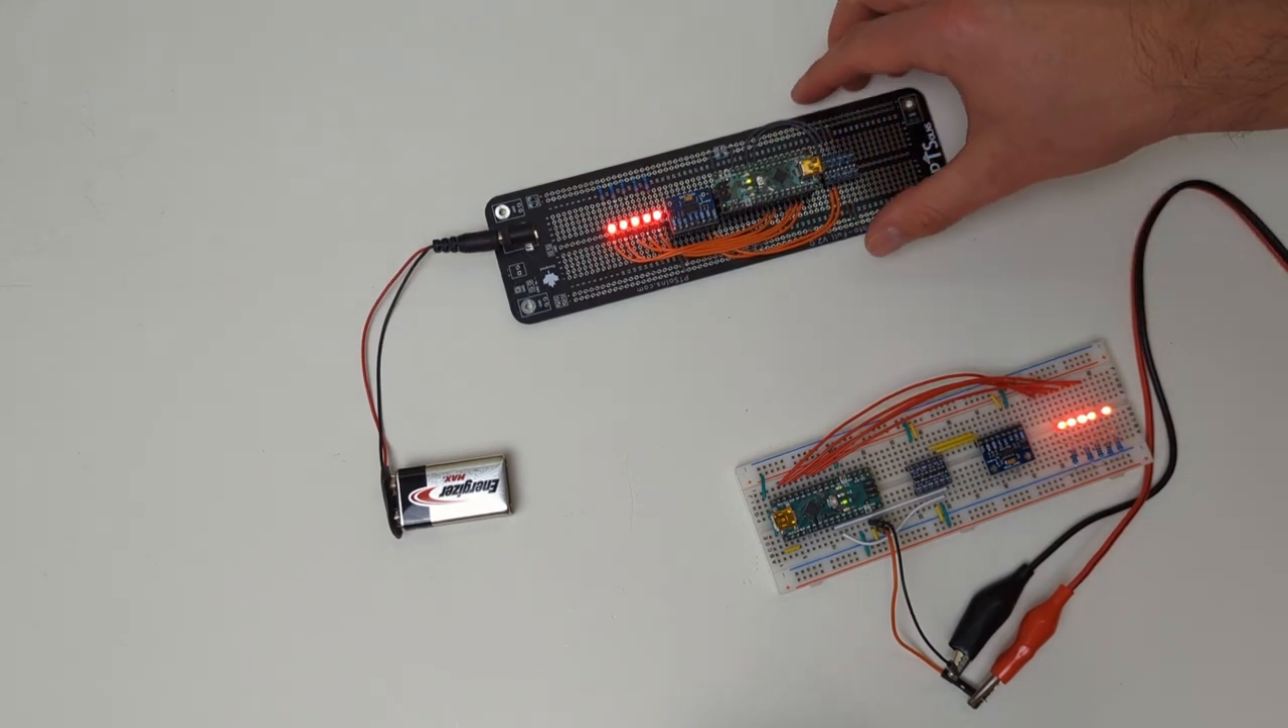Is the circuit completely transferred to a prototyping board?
Yes.